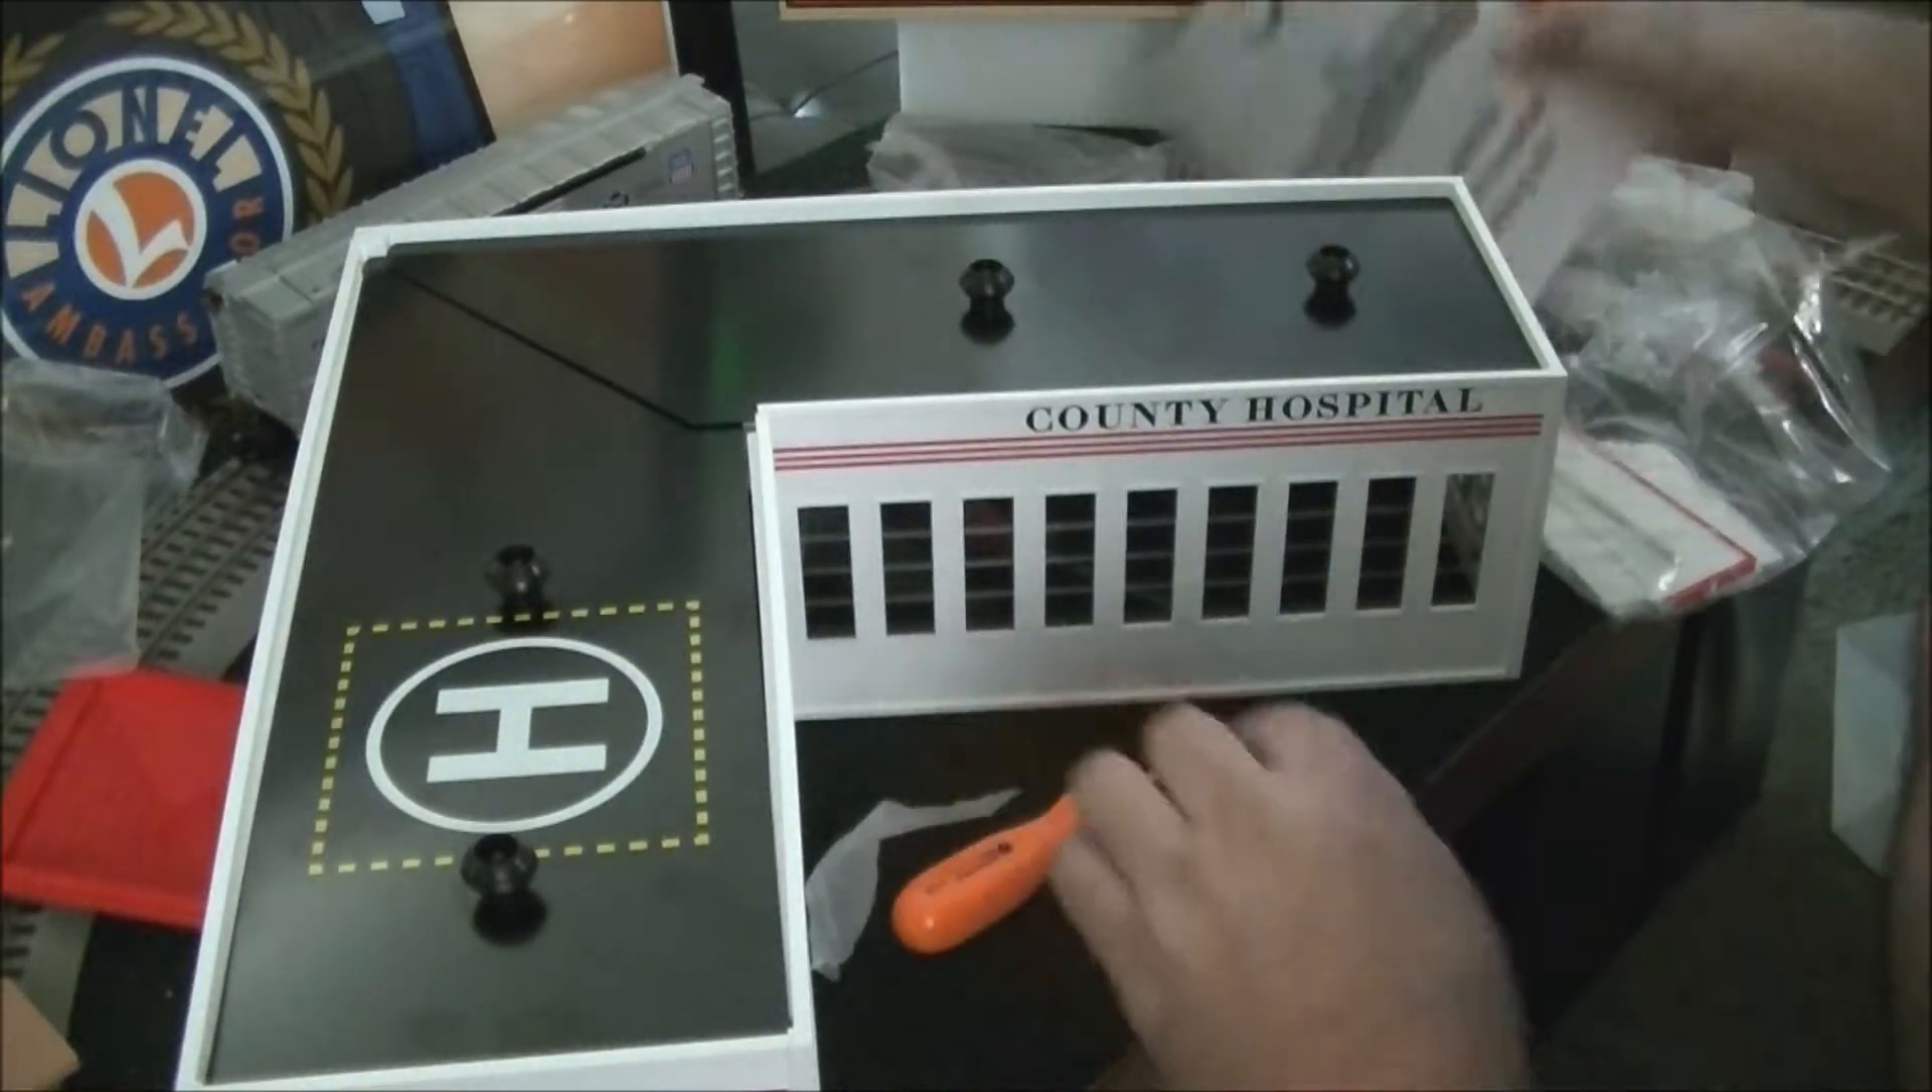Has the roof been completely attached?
Yes.